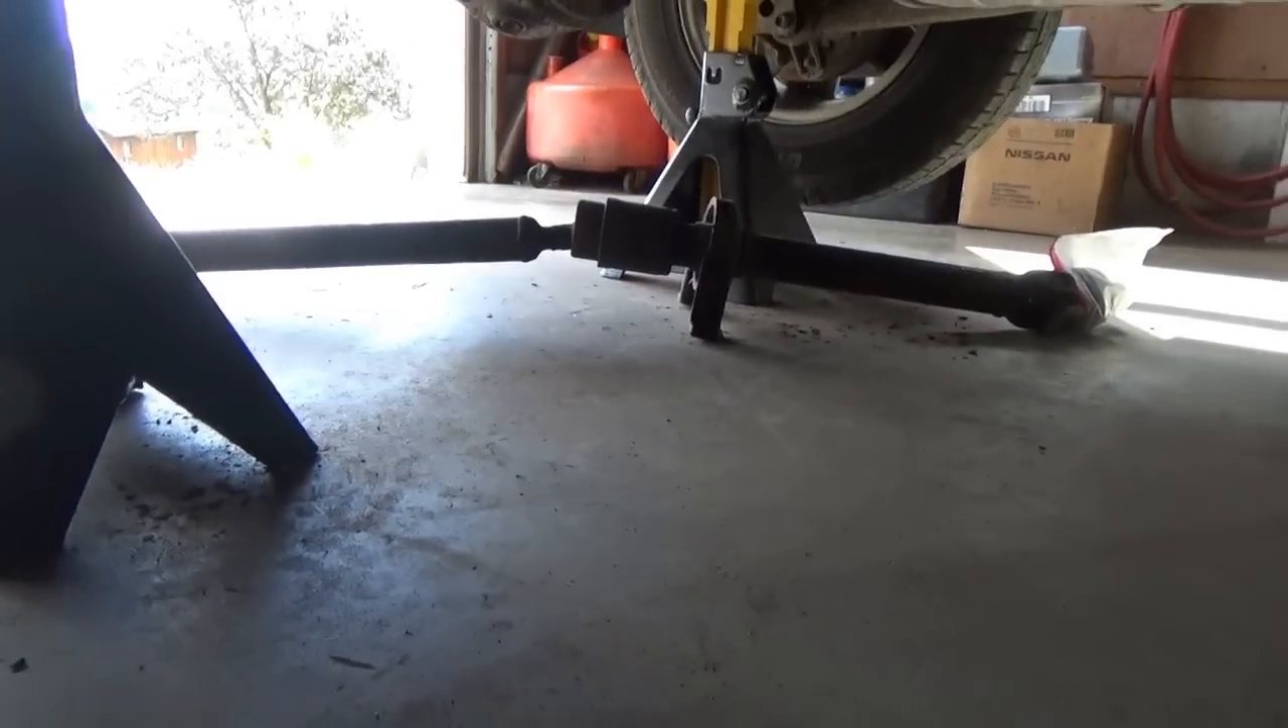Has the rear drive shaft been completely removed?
Yes.